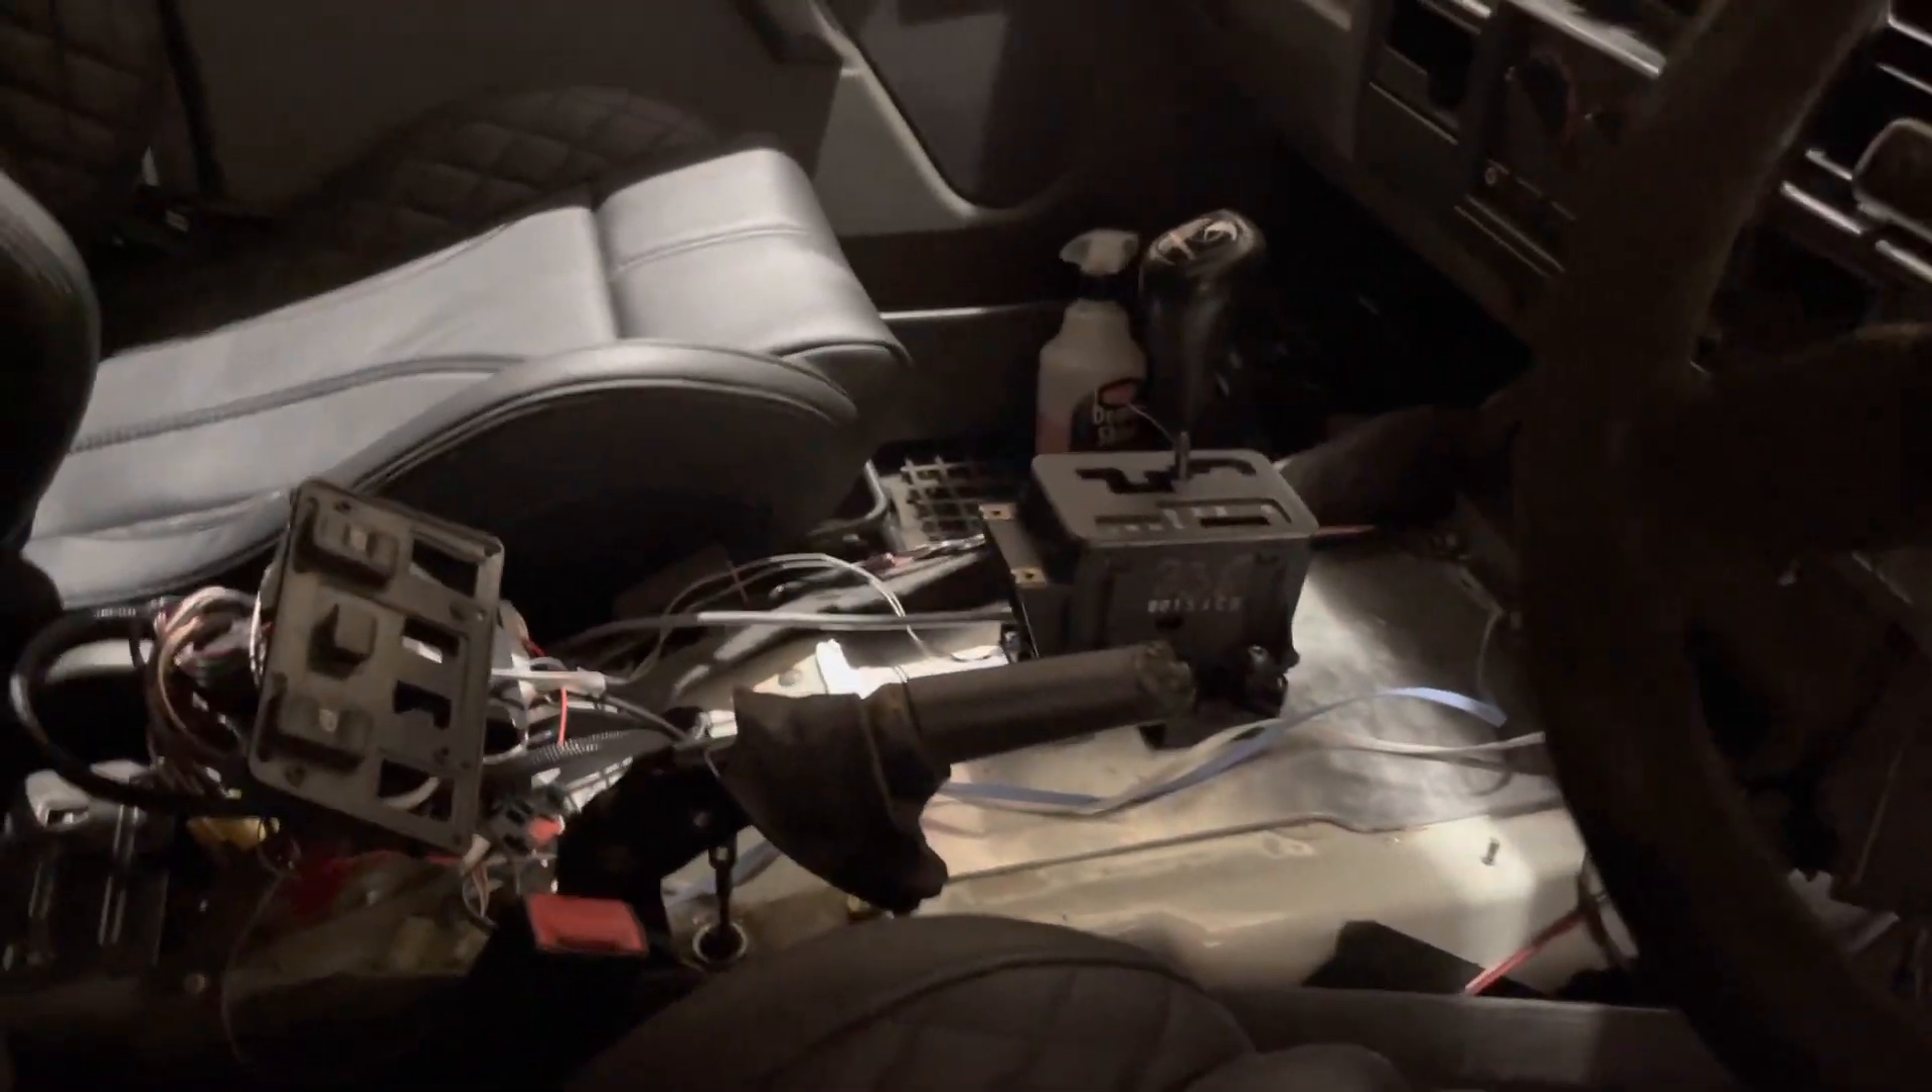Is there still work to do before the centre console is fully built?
Yes.